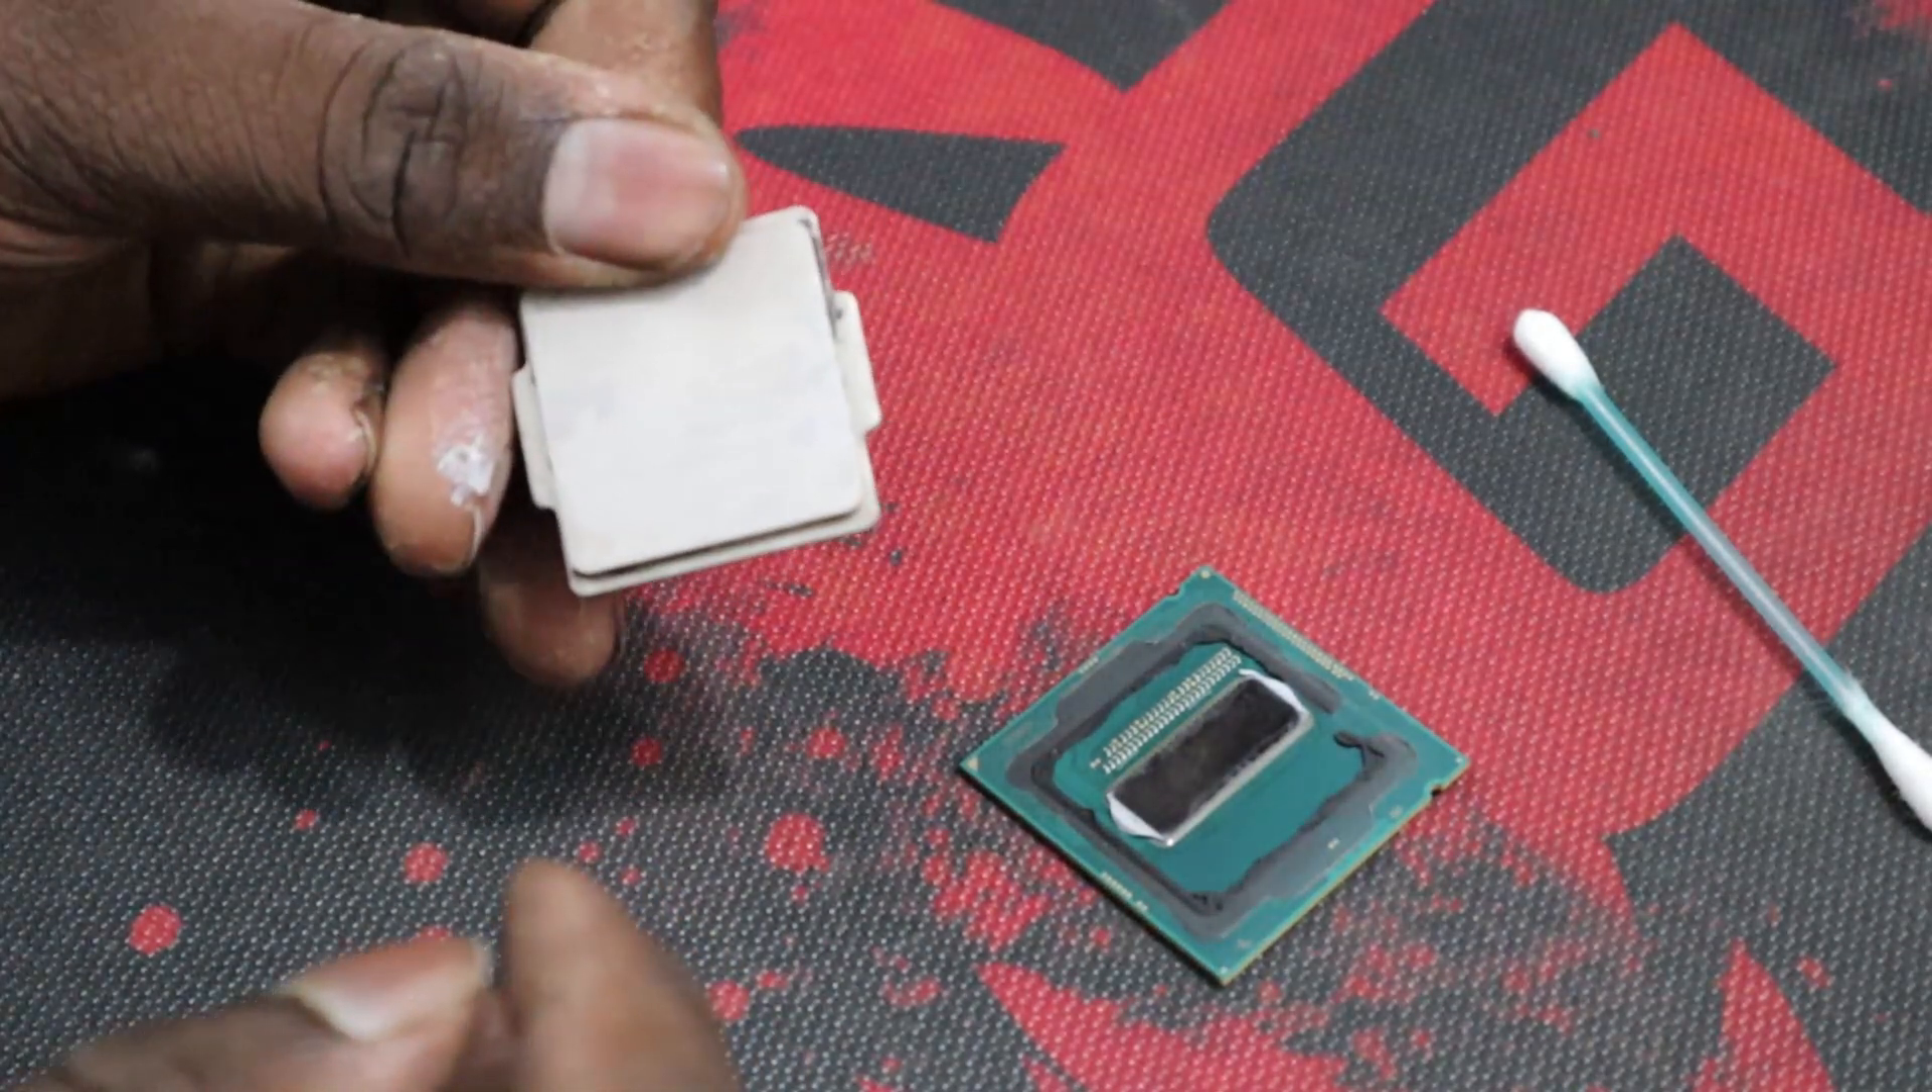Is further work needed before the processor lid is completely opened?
No.